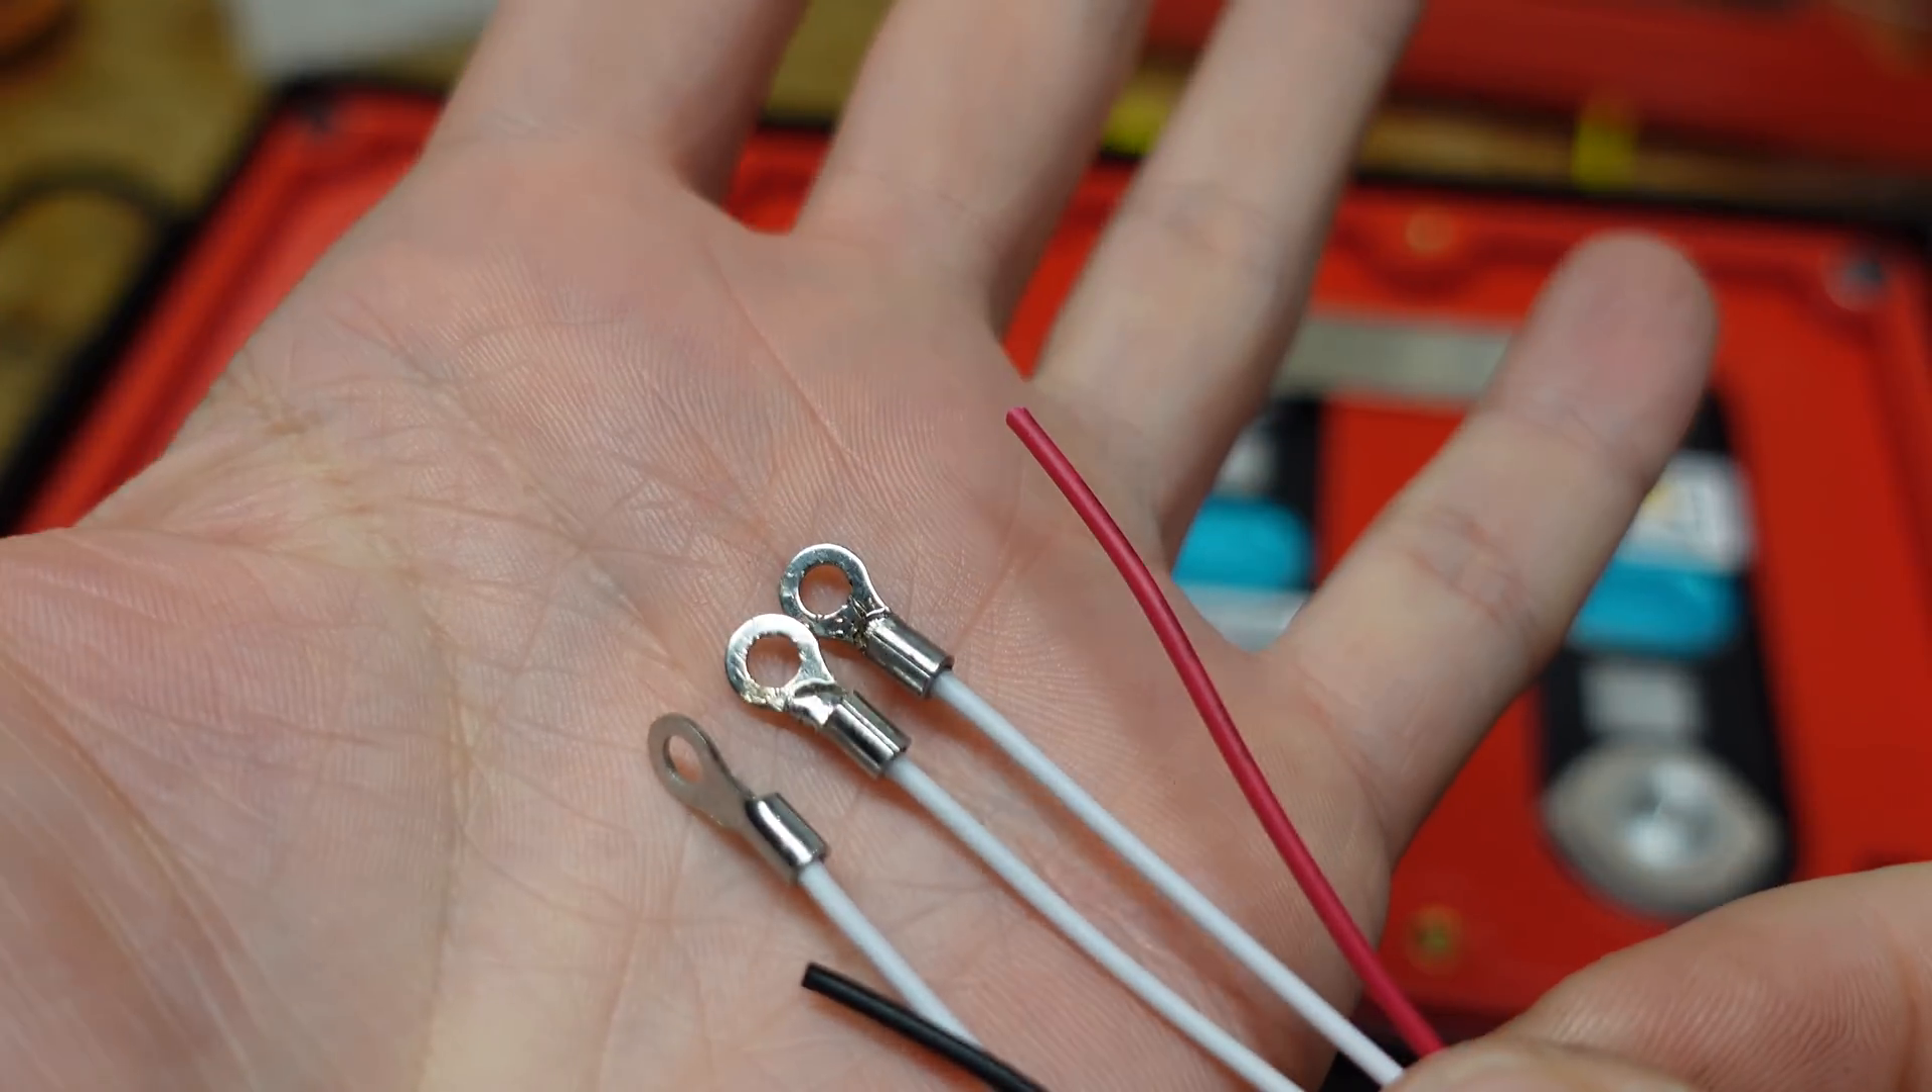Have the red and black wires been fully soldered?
No.